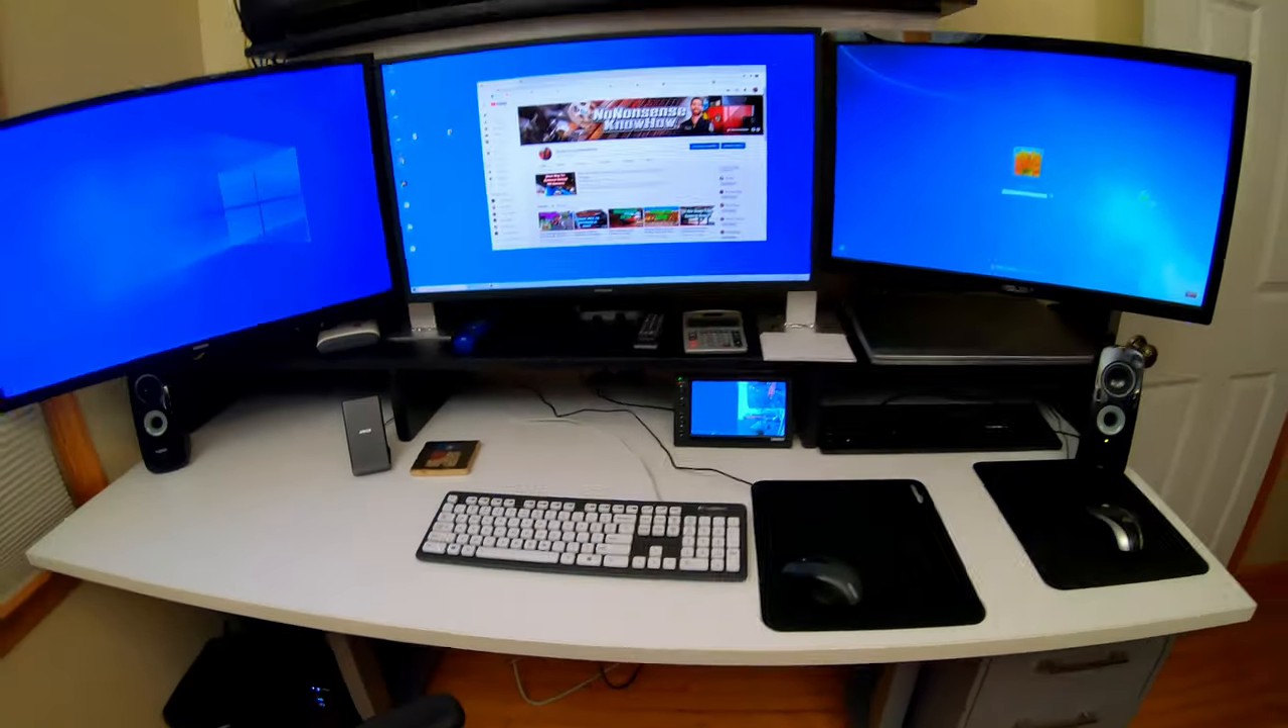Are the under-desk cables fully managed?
No.